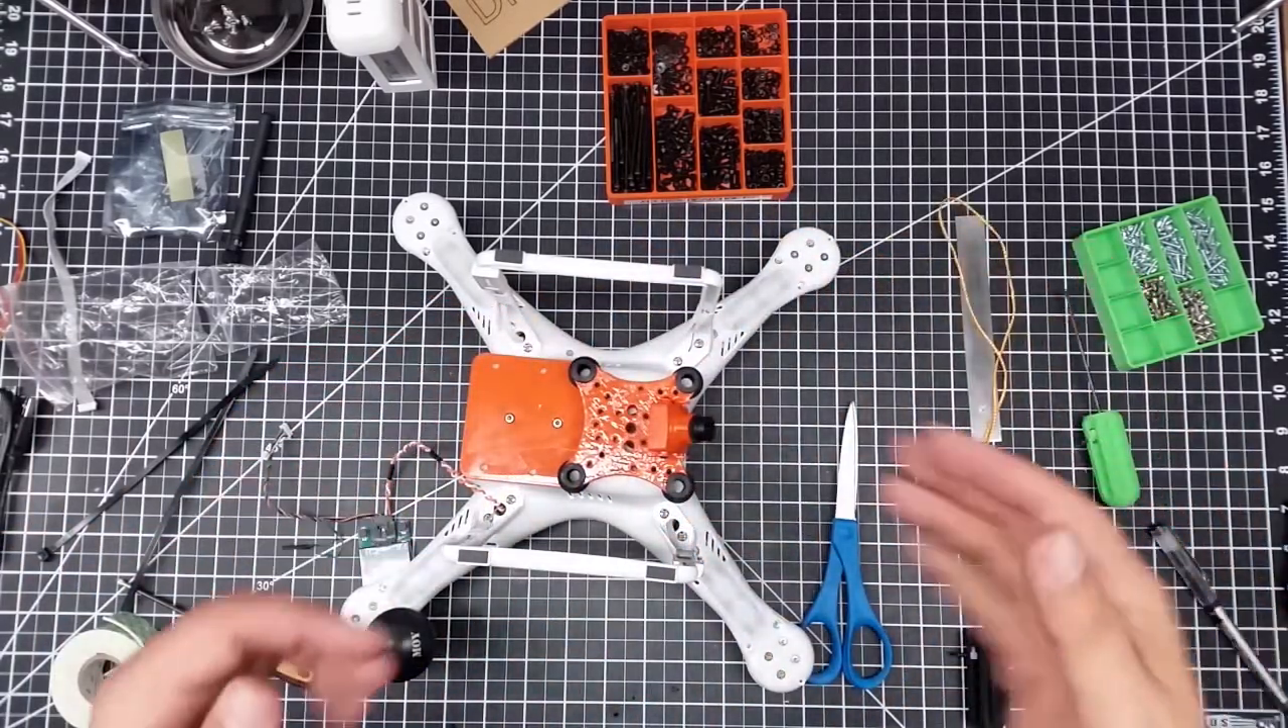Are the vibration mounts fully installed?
Yes.